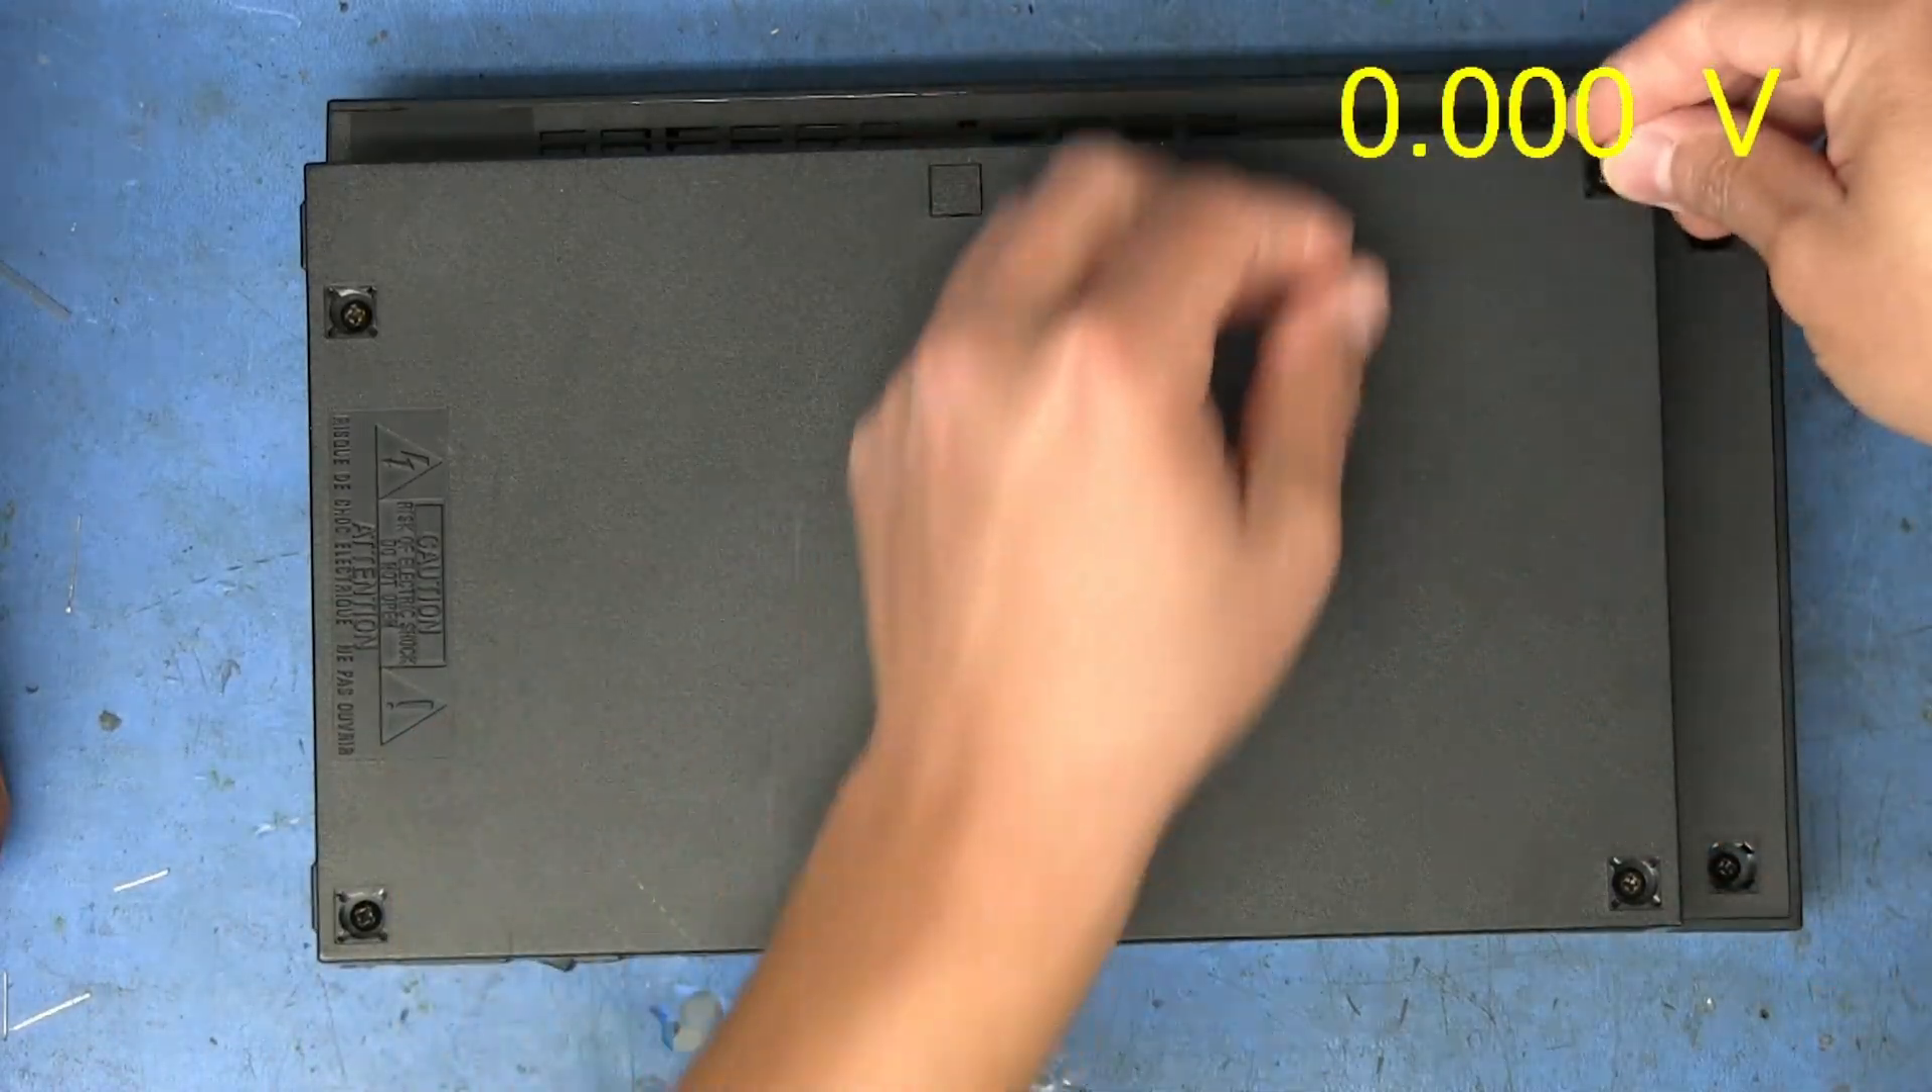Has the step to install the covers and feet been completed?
No.